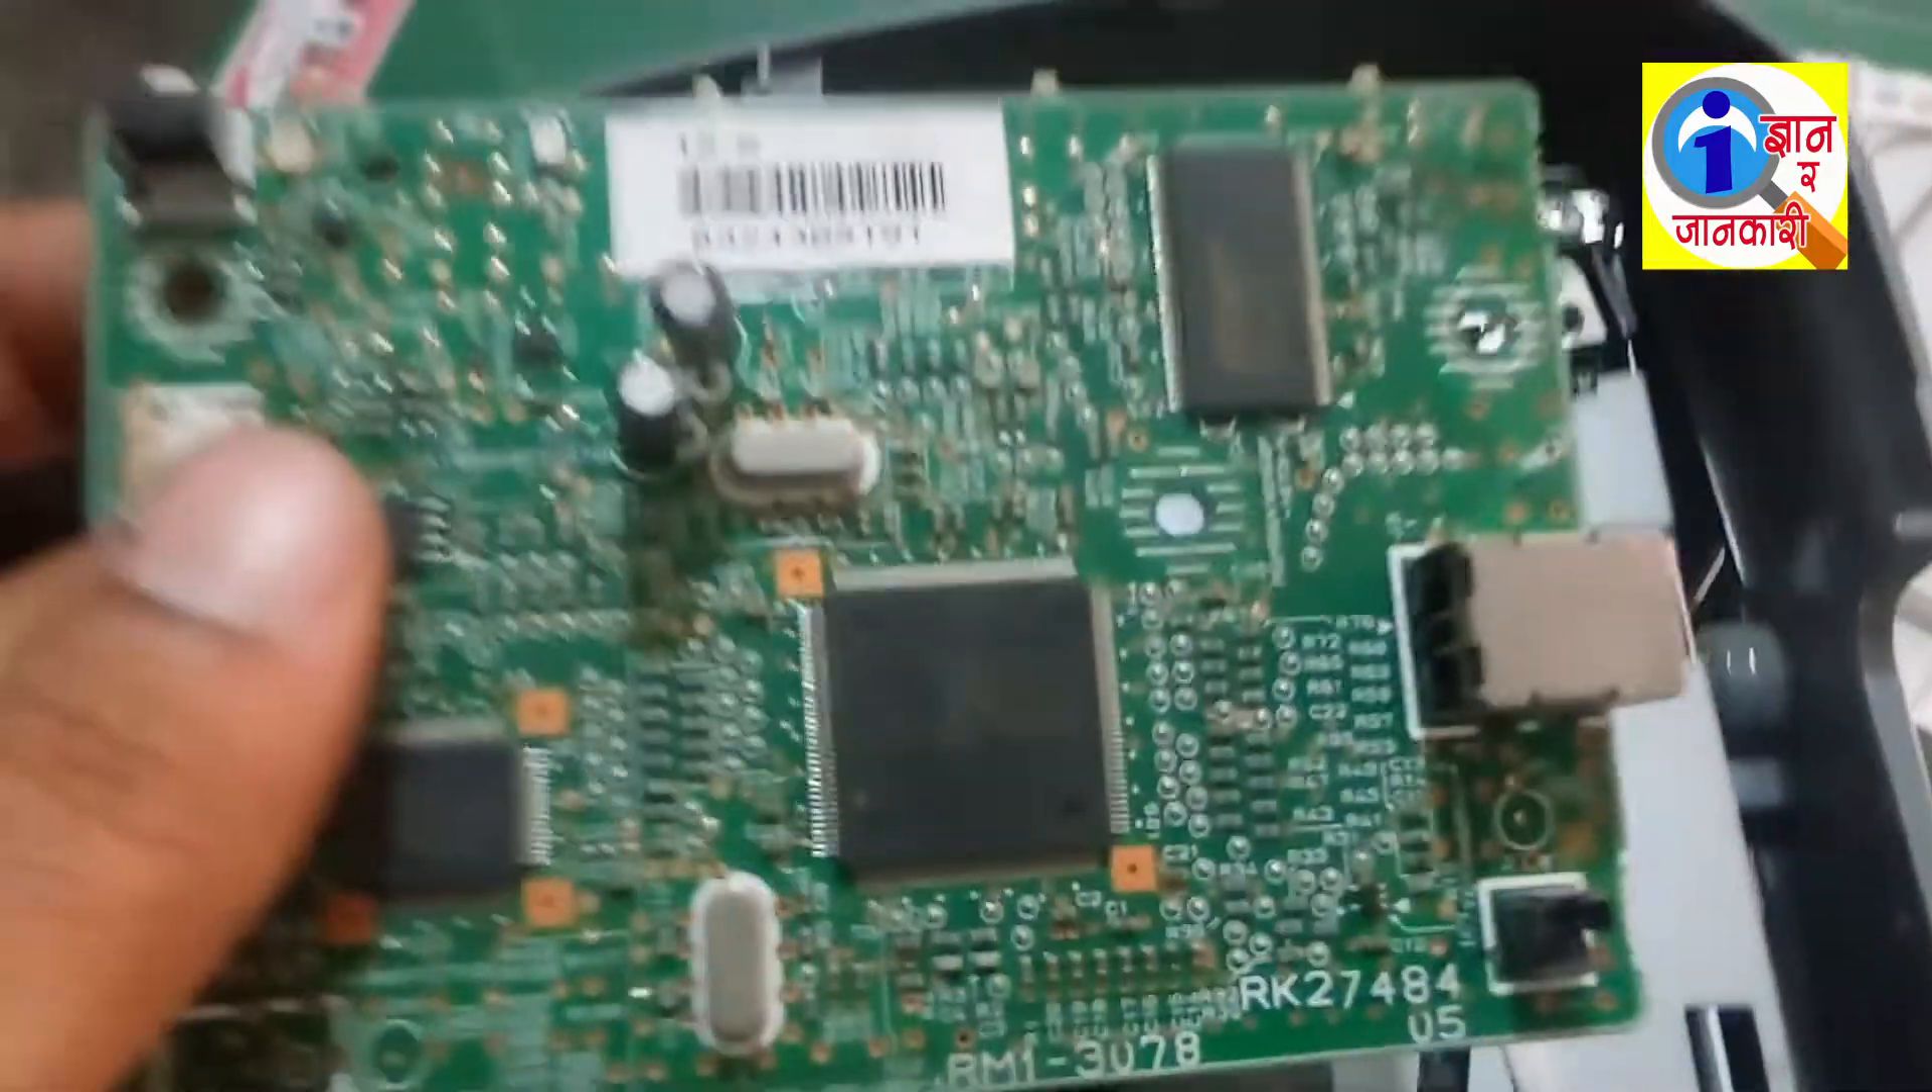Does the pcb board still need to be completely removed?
No.